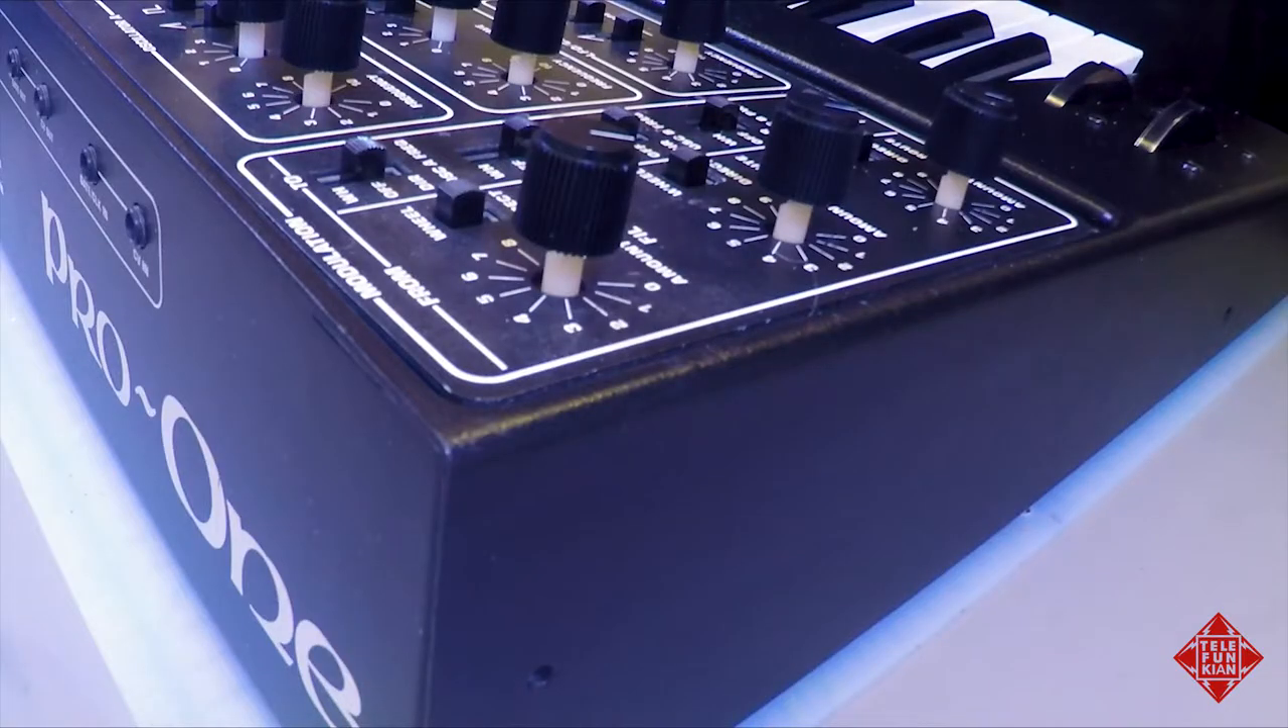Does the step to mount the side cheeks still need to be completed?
Yes.